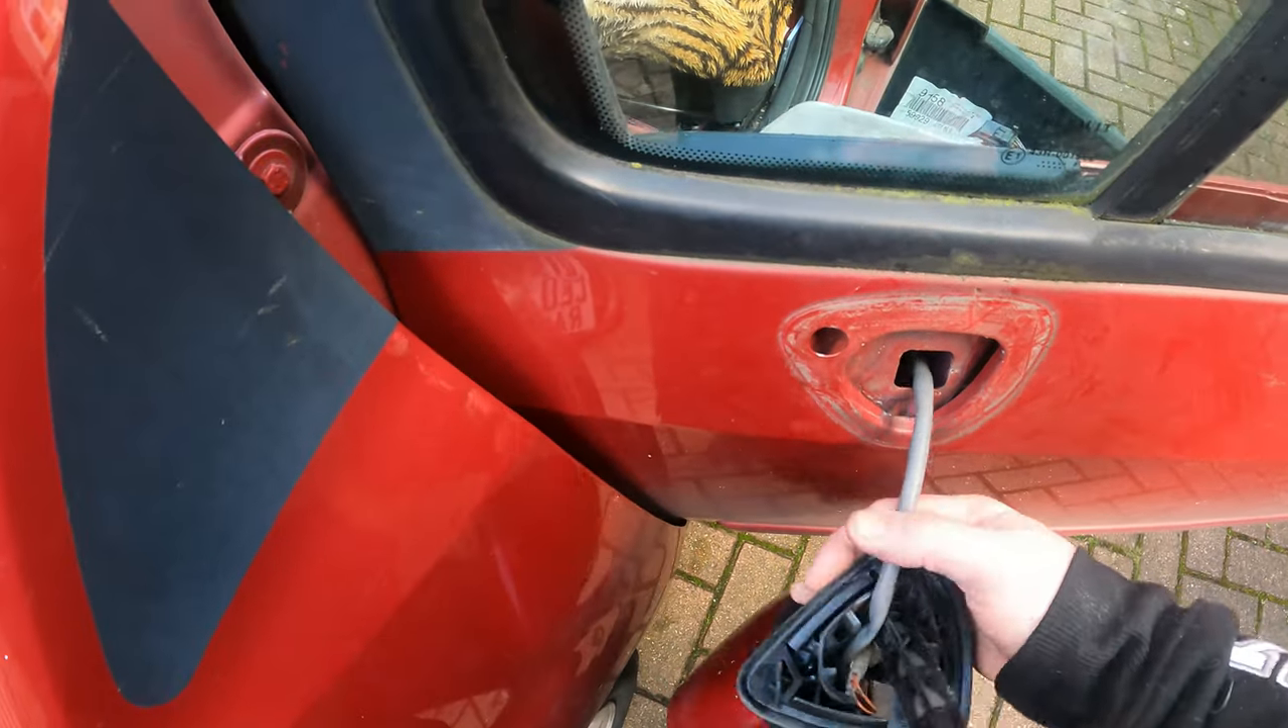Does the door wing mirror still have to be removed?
Yes.